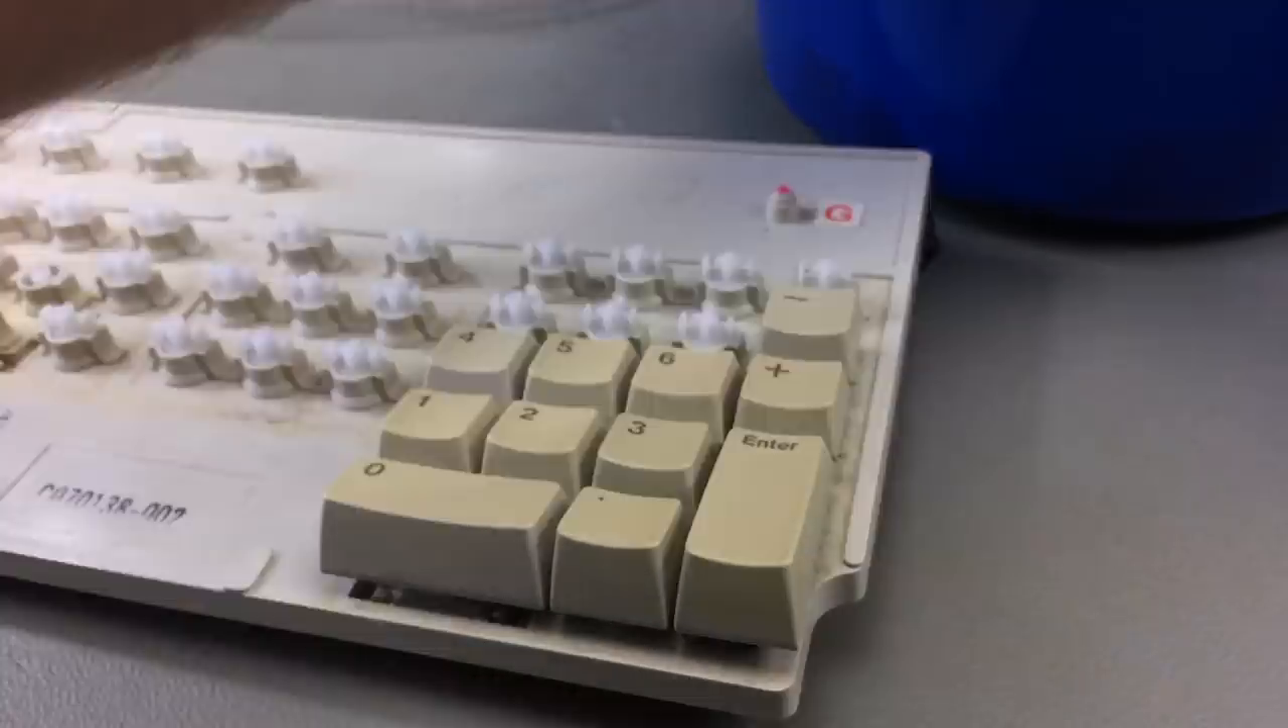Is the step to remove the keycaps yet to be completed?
Yes.